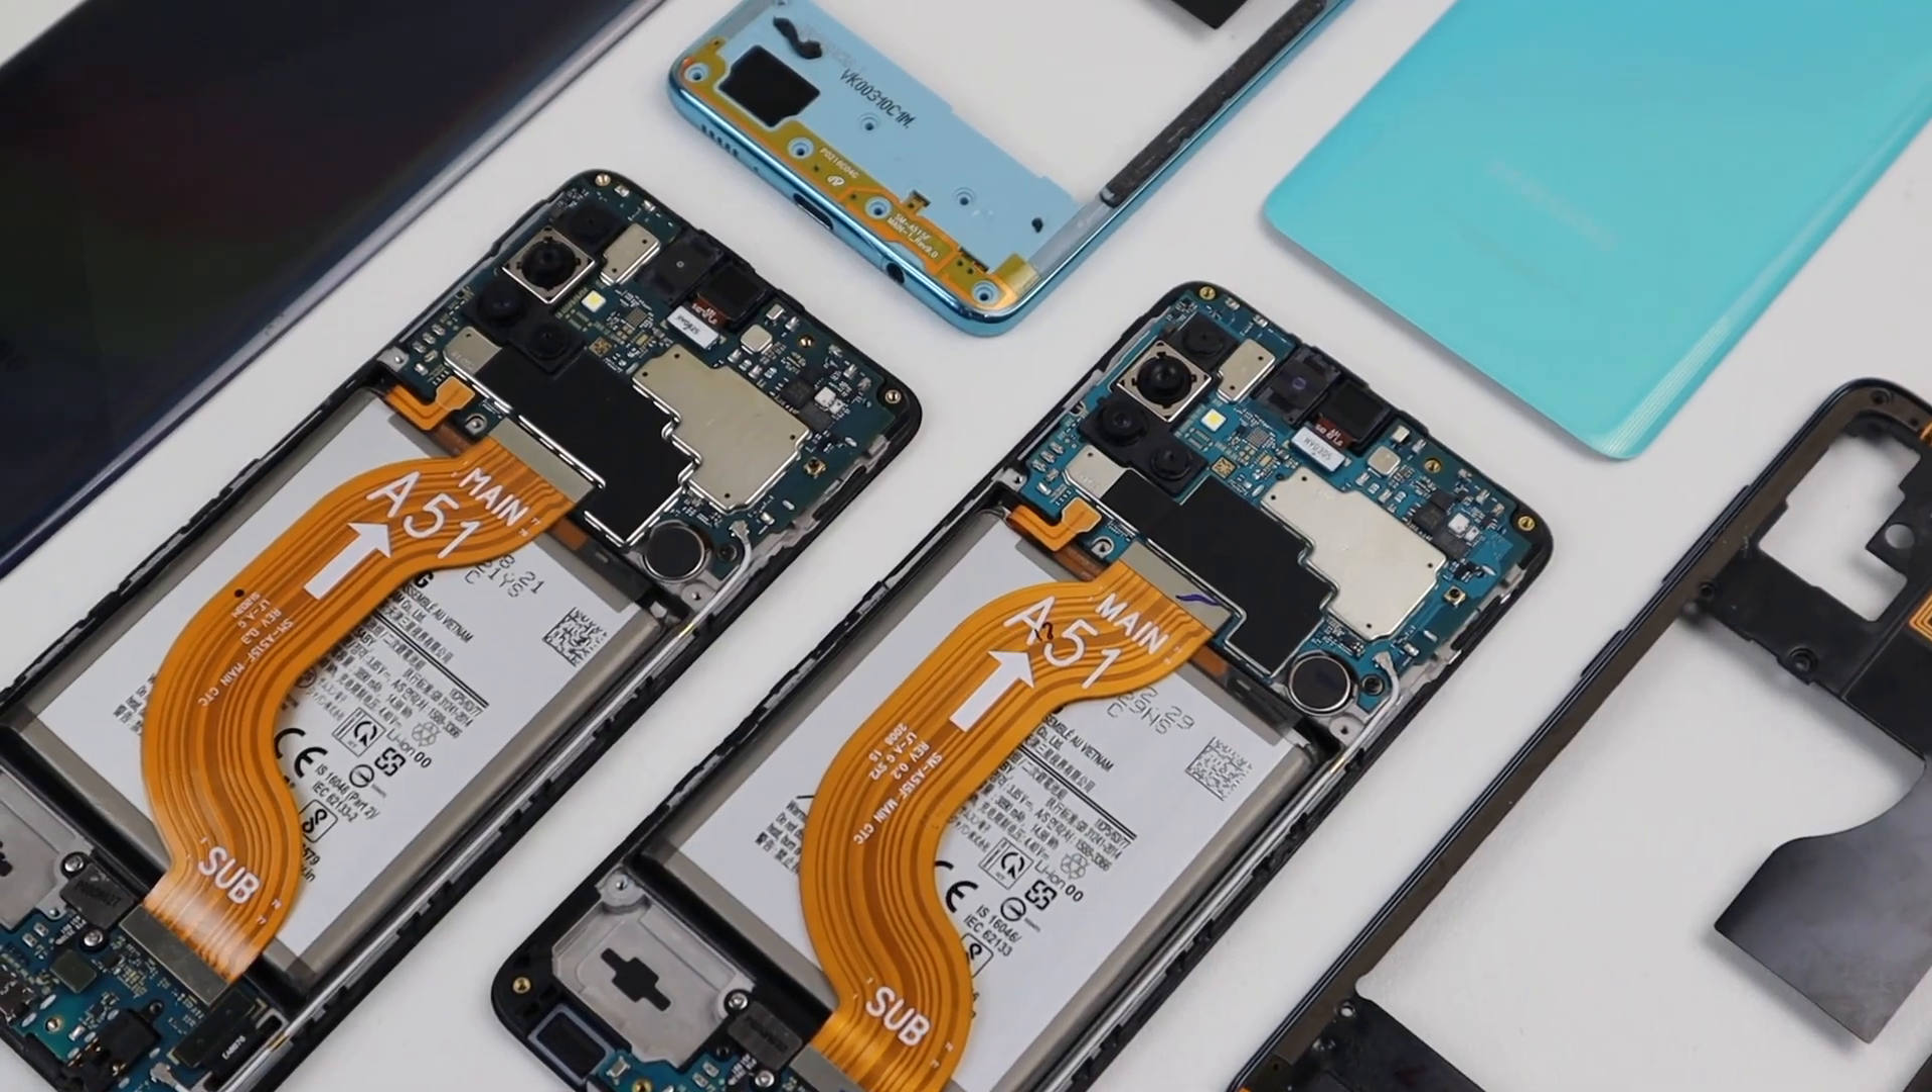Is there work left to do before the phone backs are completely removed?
No.